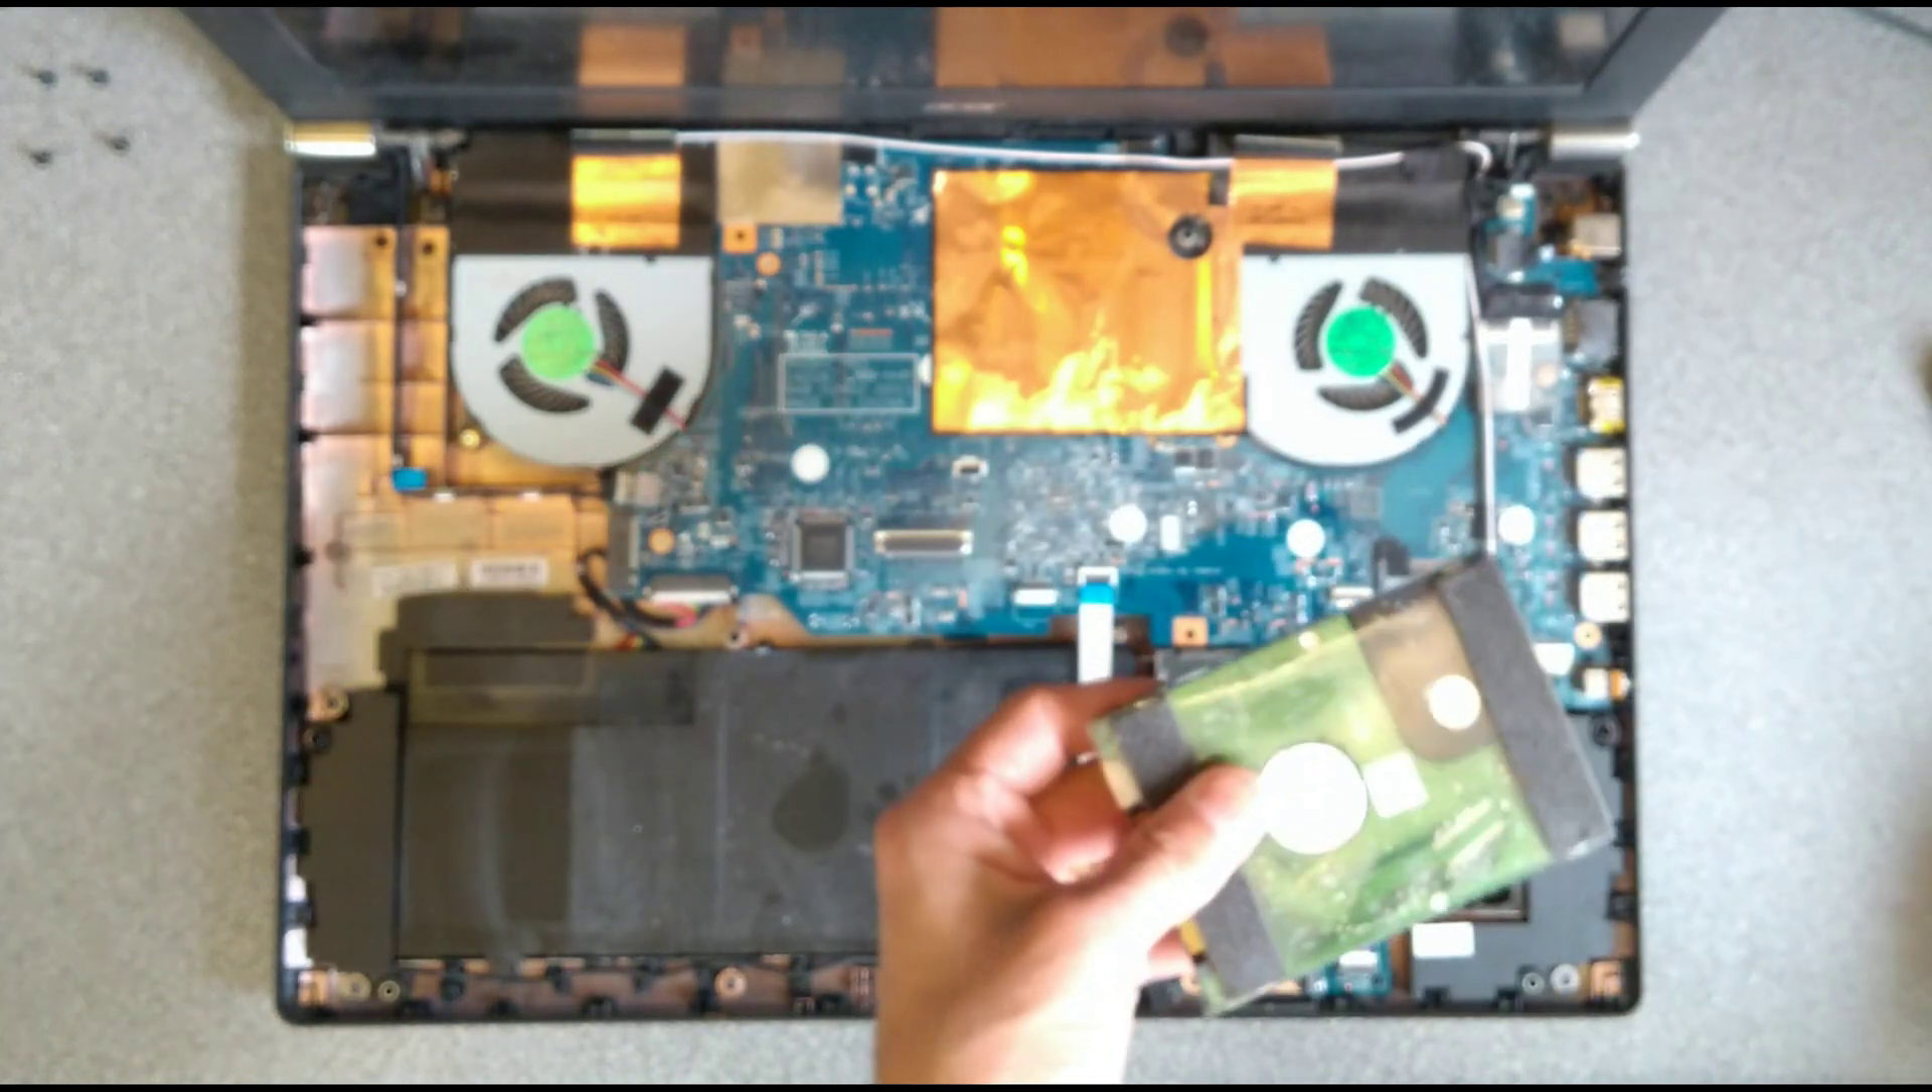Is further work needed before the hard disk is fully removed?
No.